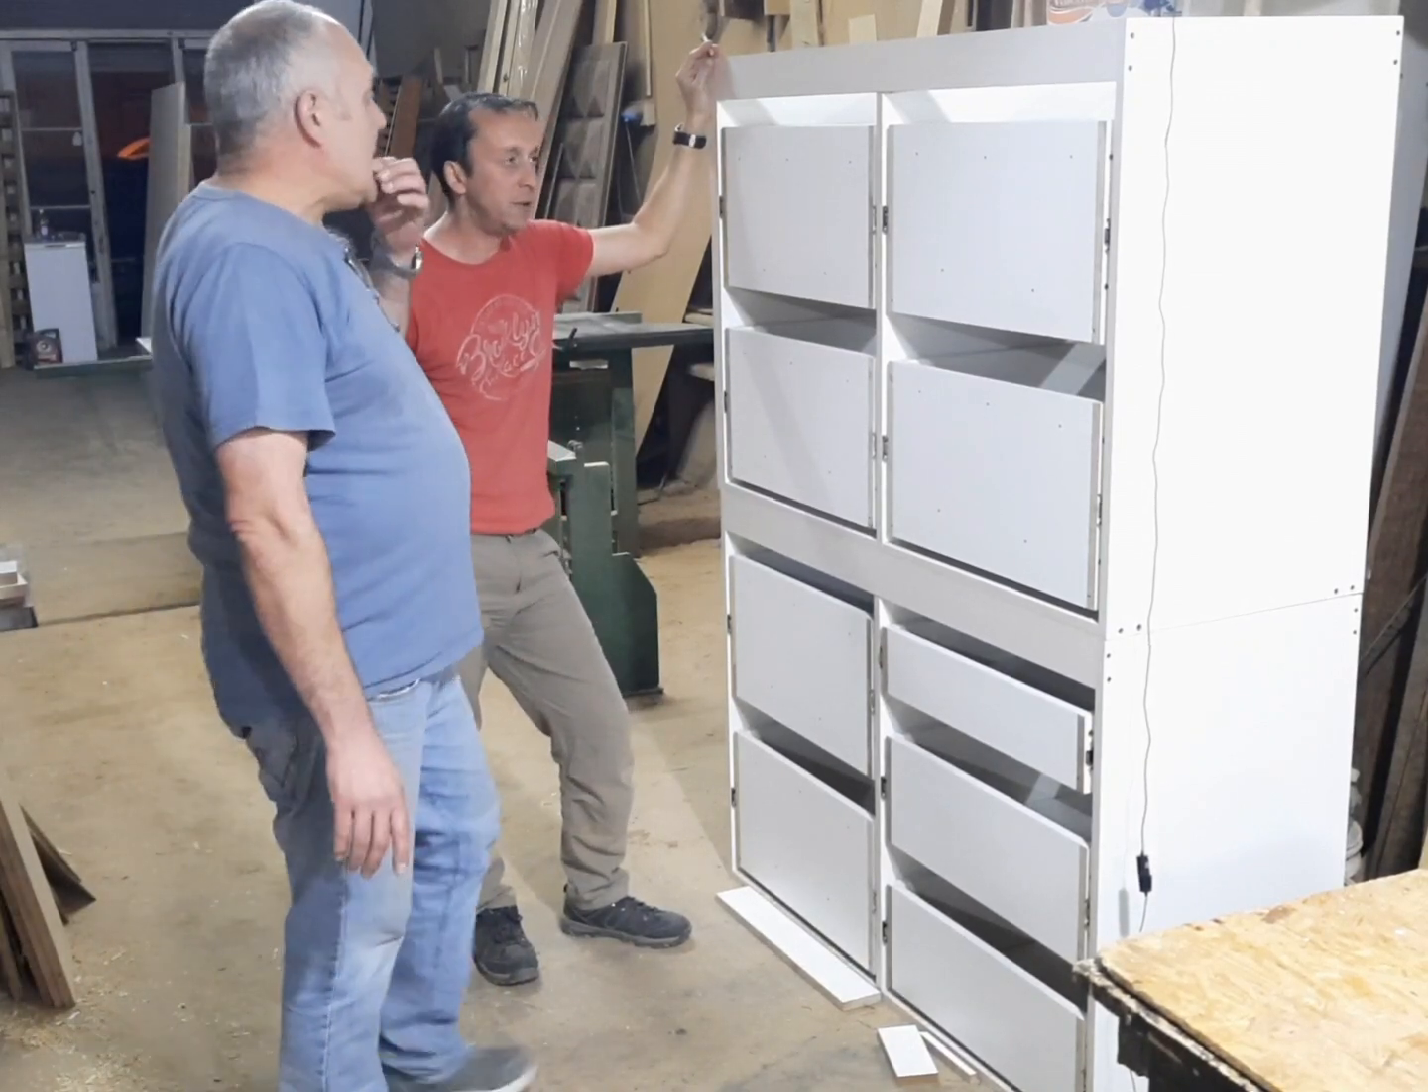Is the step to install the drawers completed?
Yes.